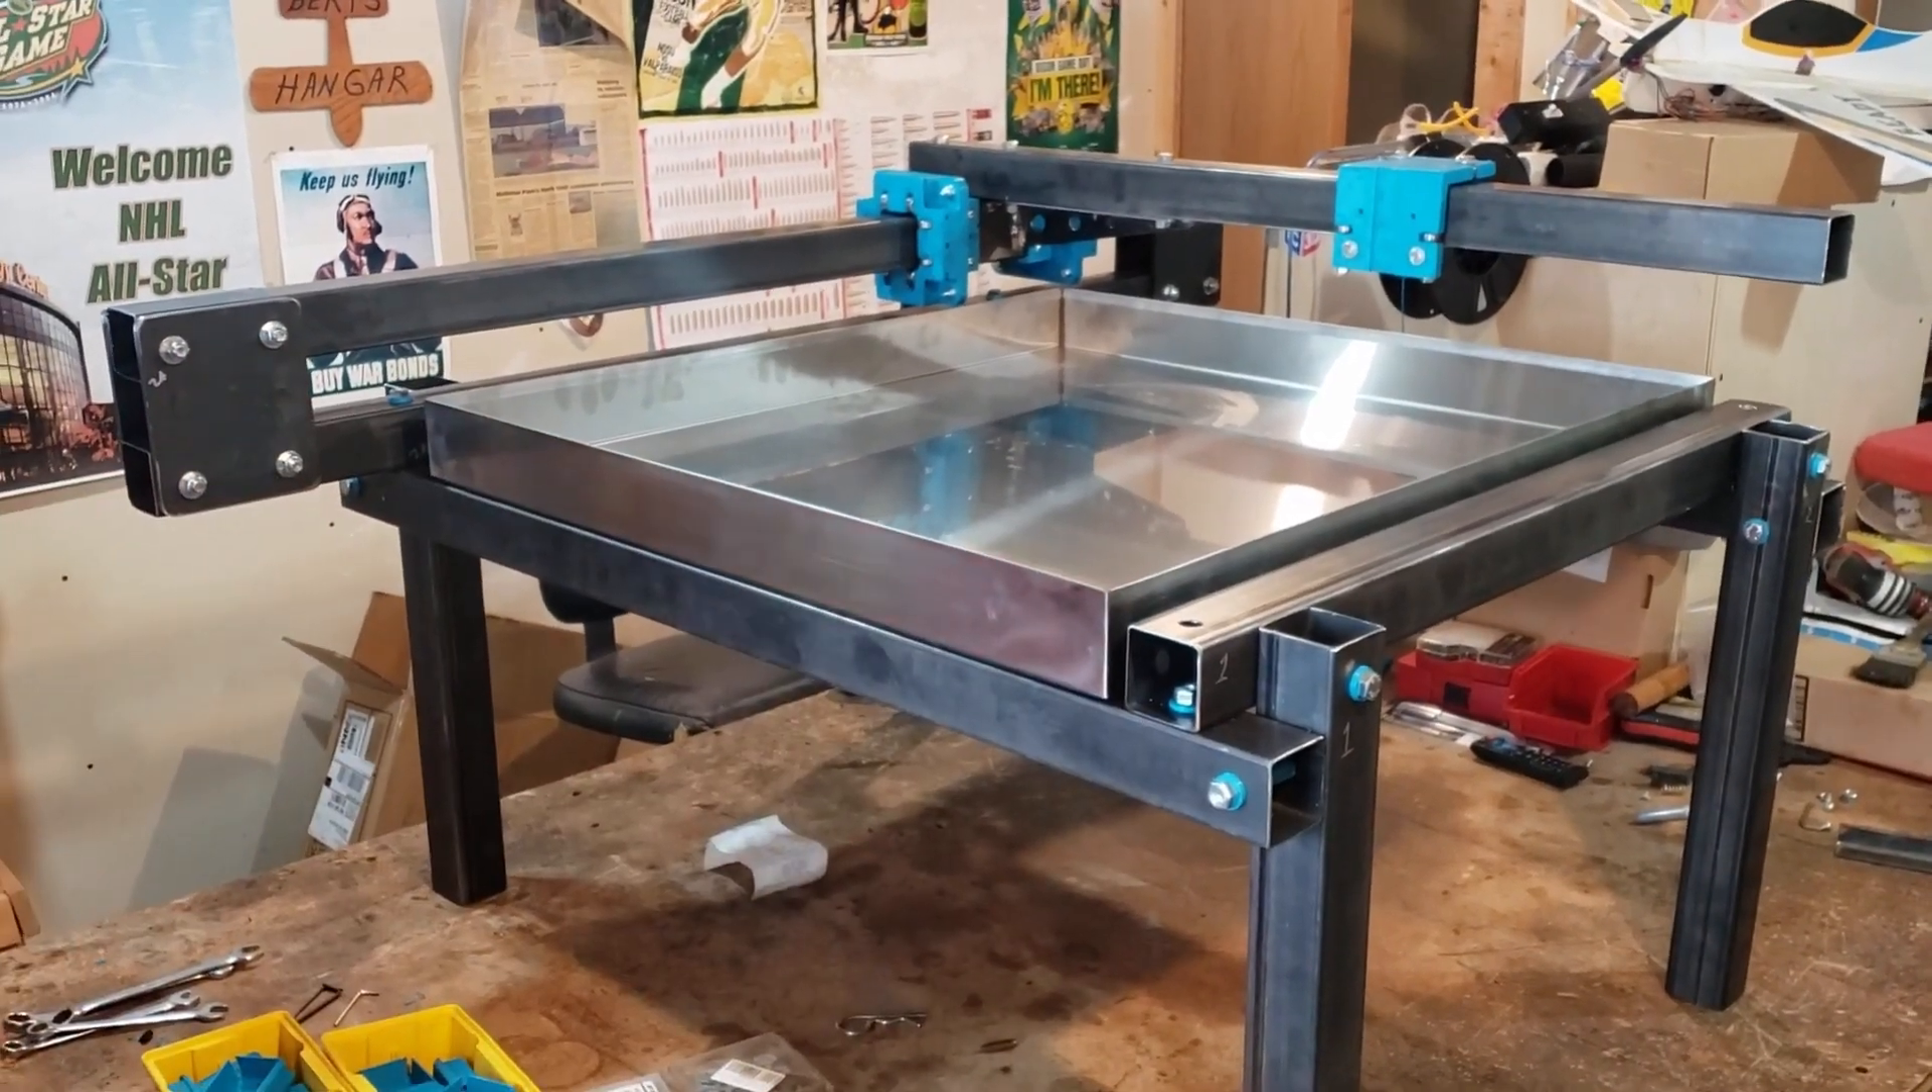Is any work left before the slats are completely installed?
Yes.